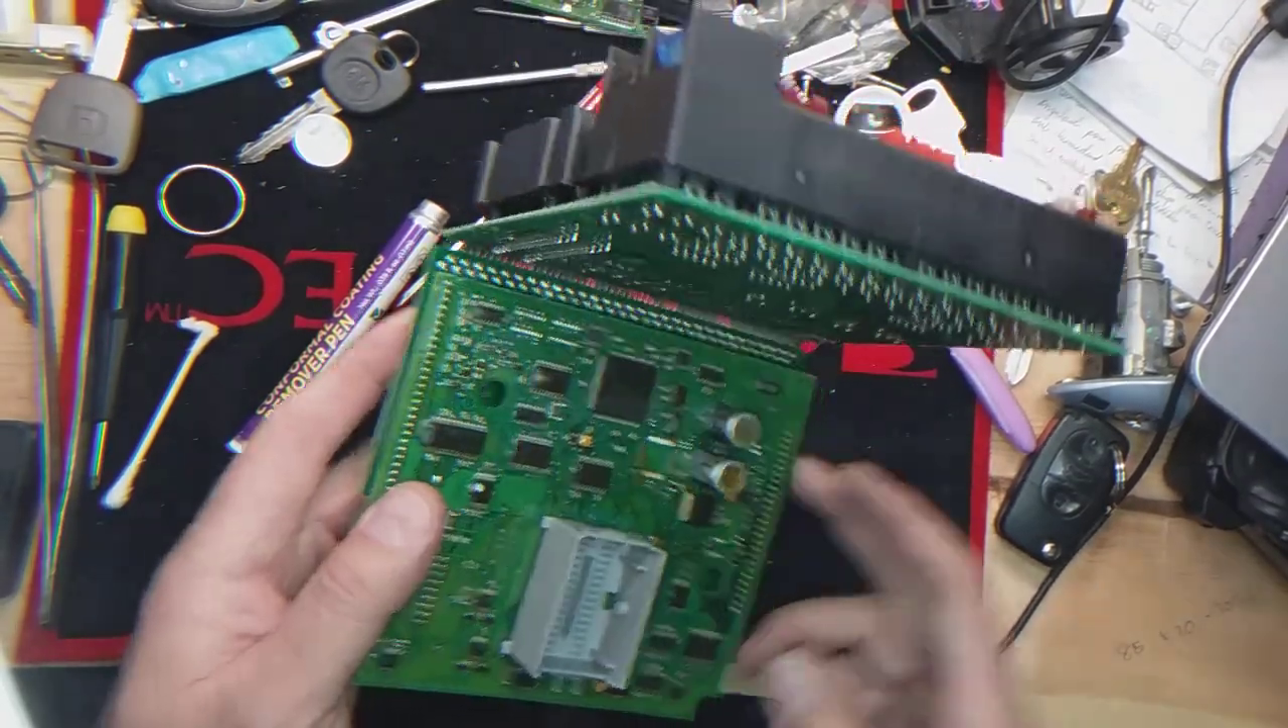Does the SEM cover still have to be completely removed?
No.